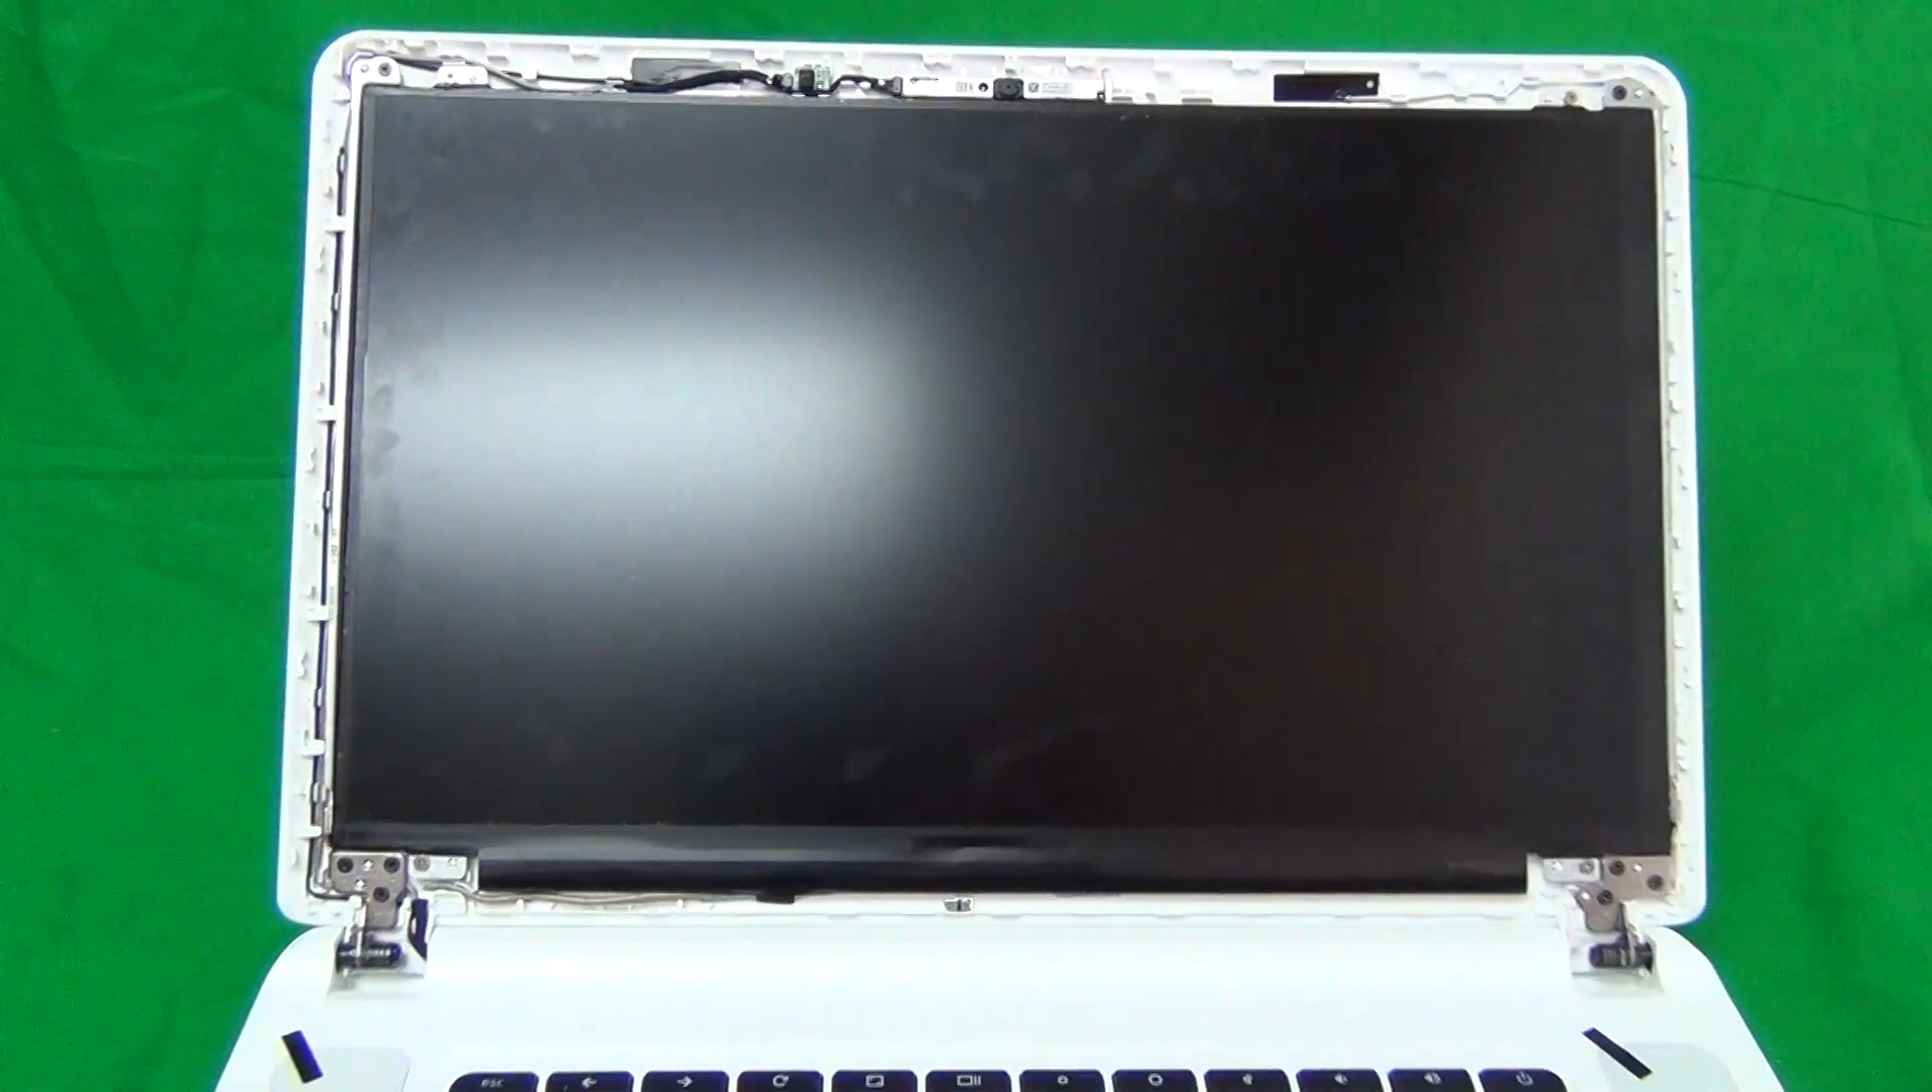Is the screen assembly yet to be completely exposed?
No.